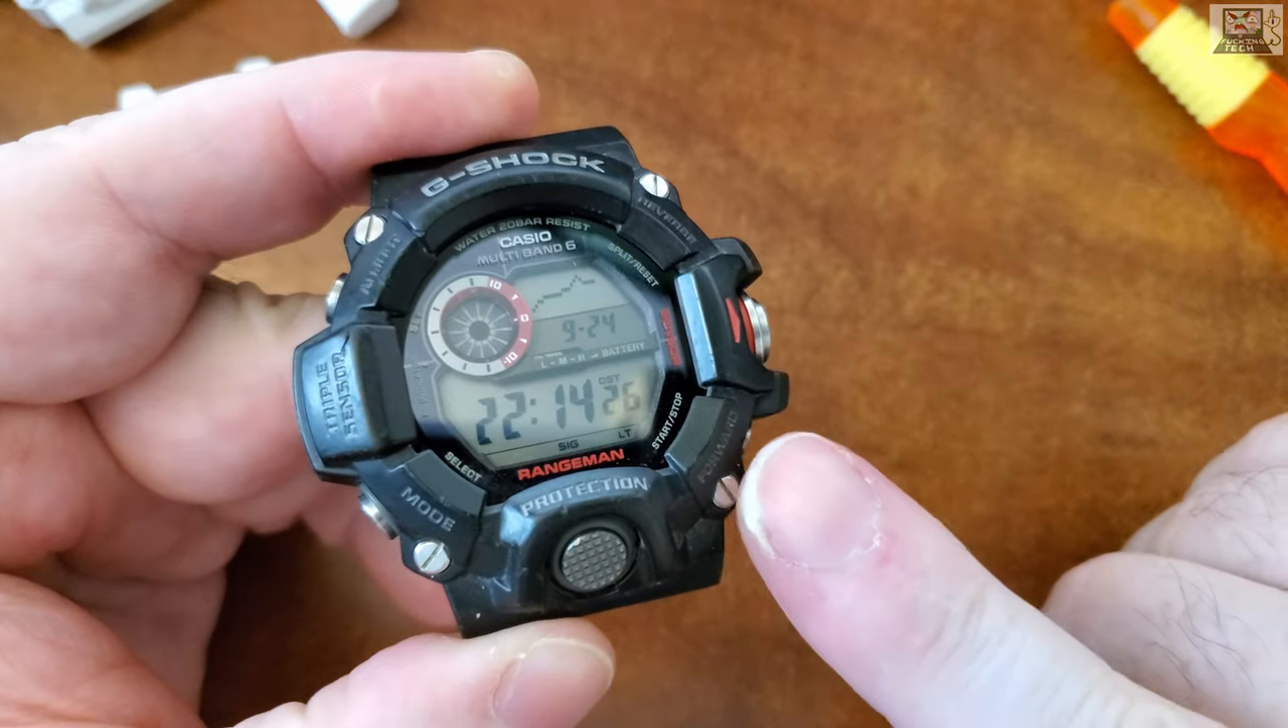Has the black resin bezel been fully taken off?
No.